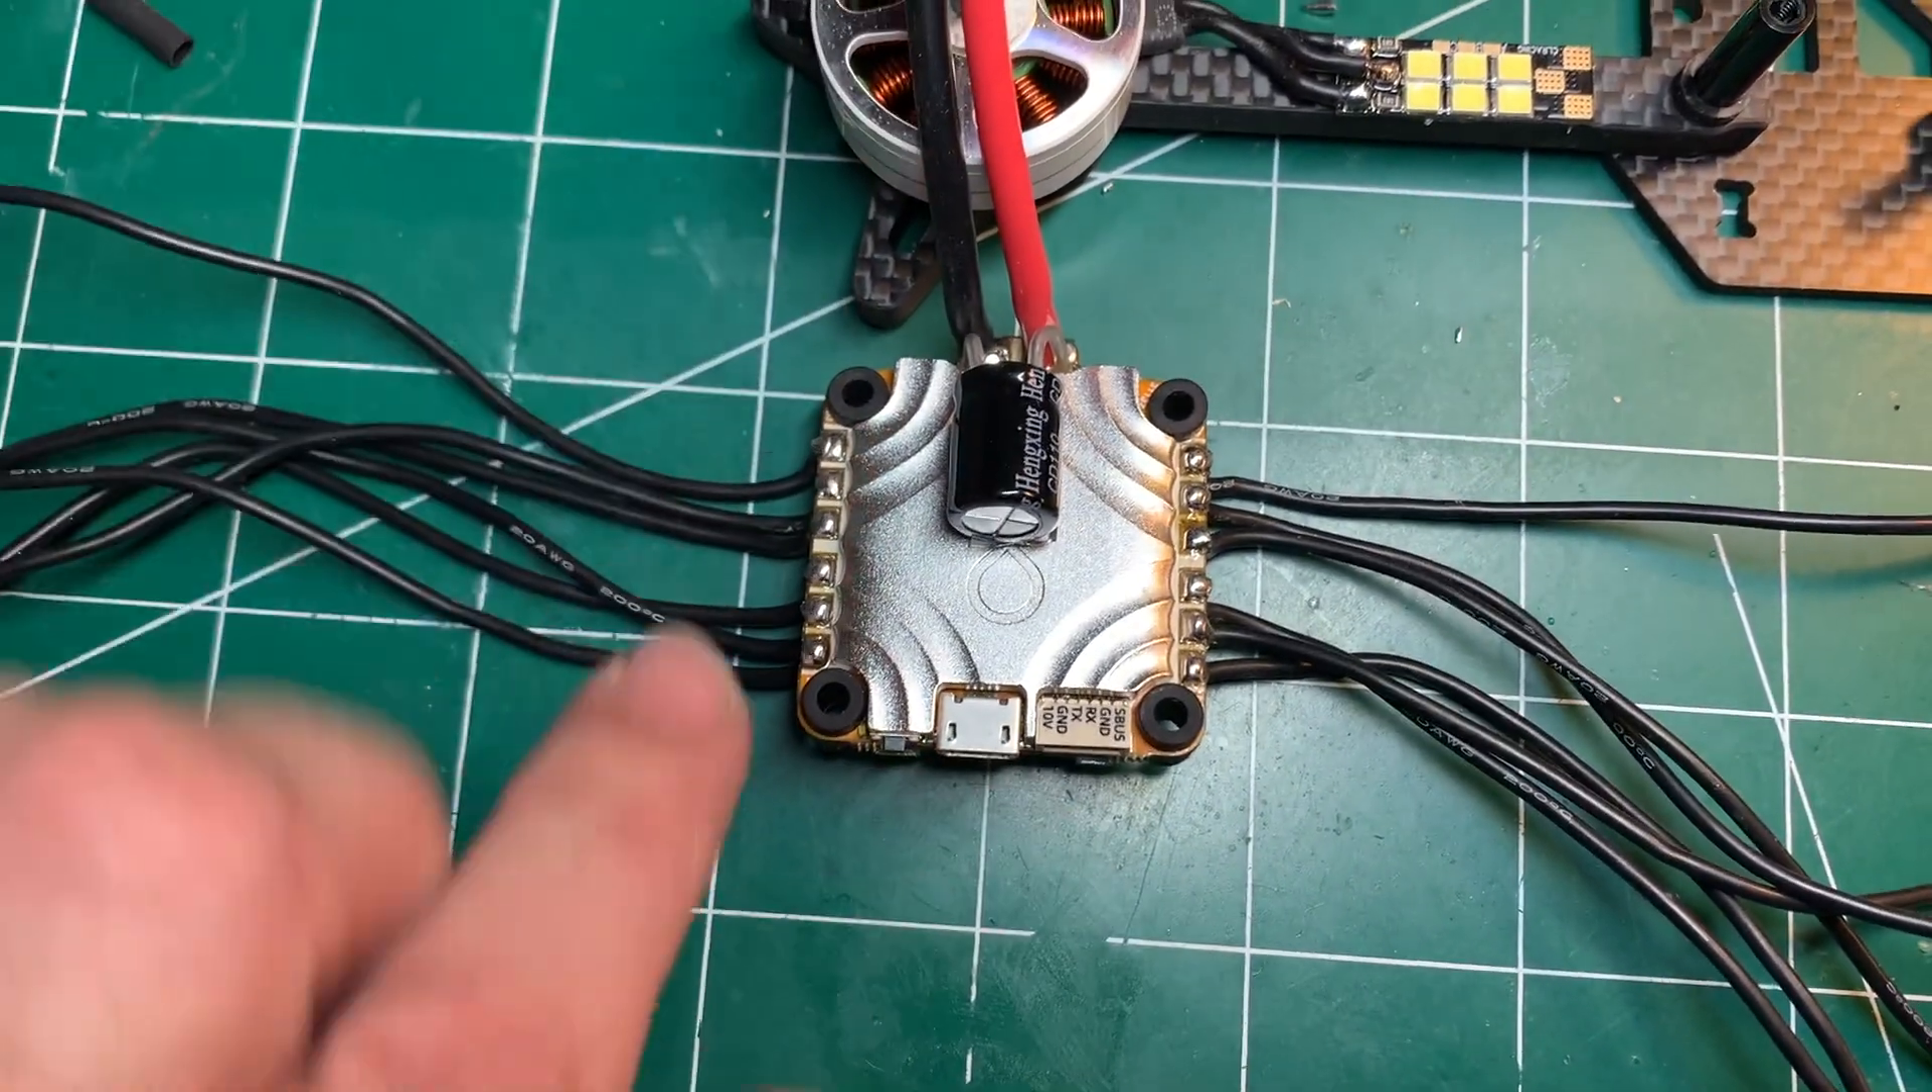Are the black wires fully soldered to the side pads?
Yes.